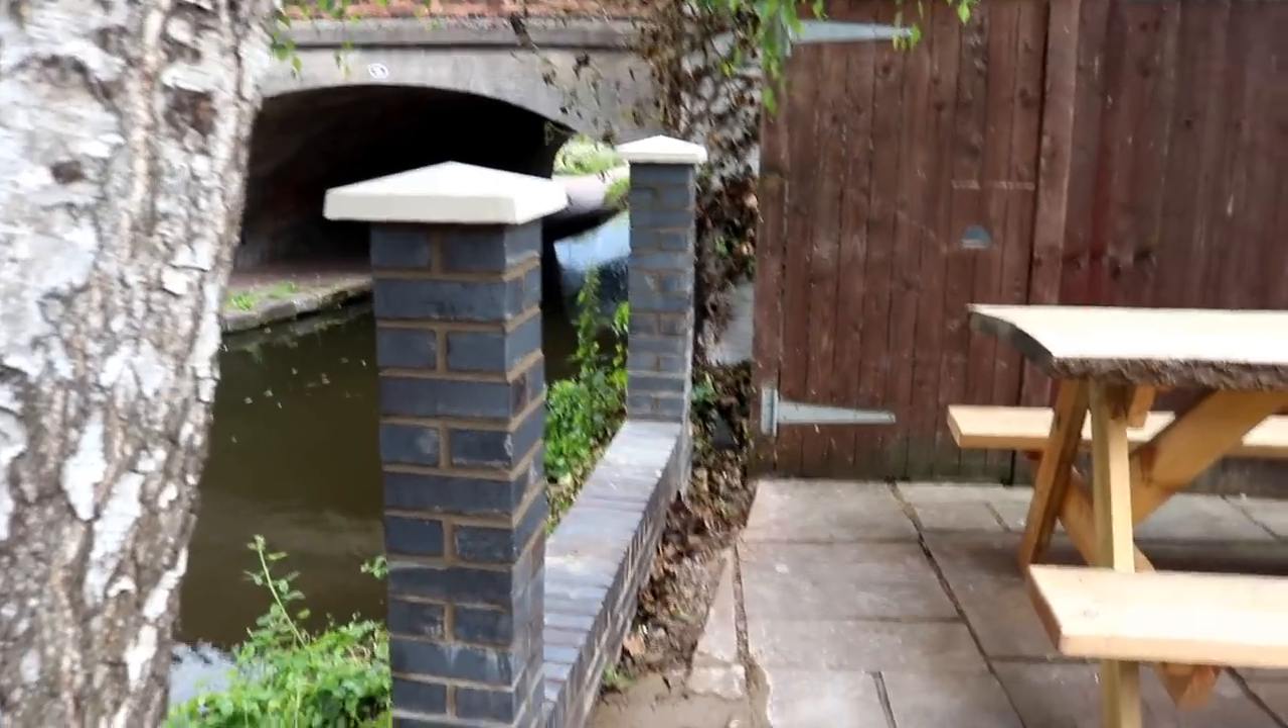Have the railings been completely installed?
No.